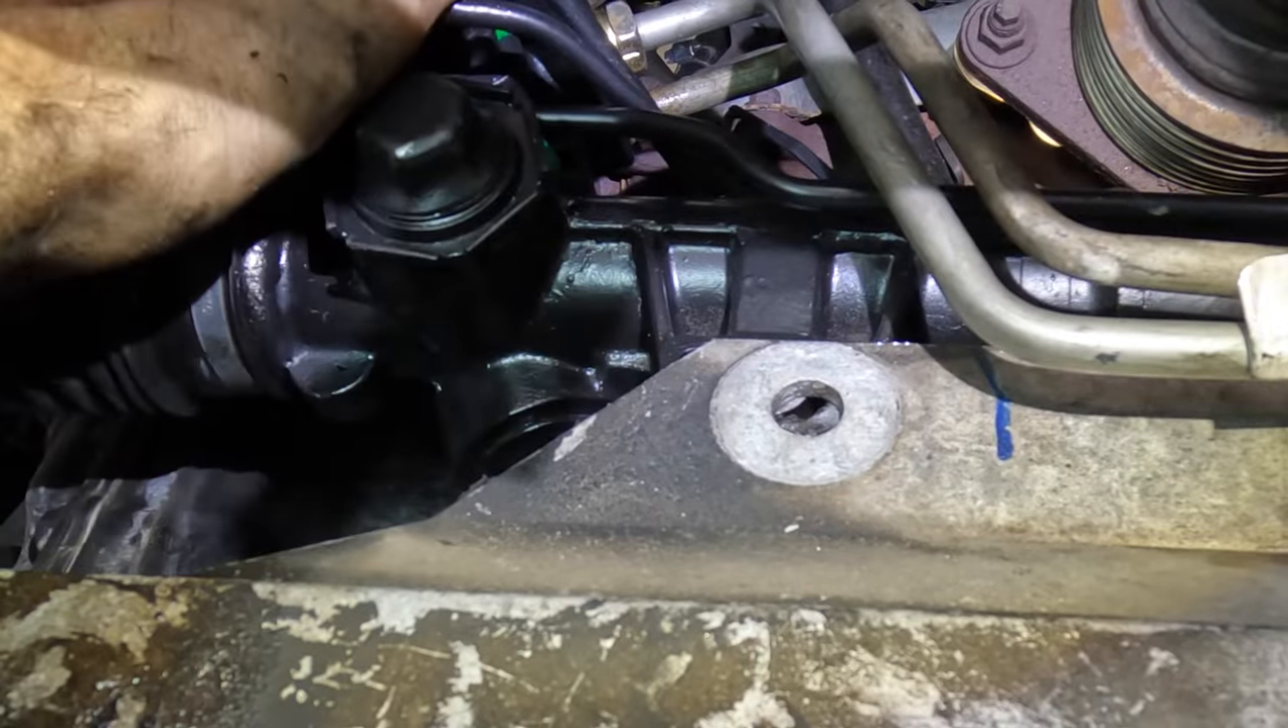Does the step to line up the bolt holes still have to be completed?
Yes.